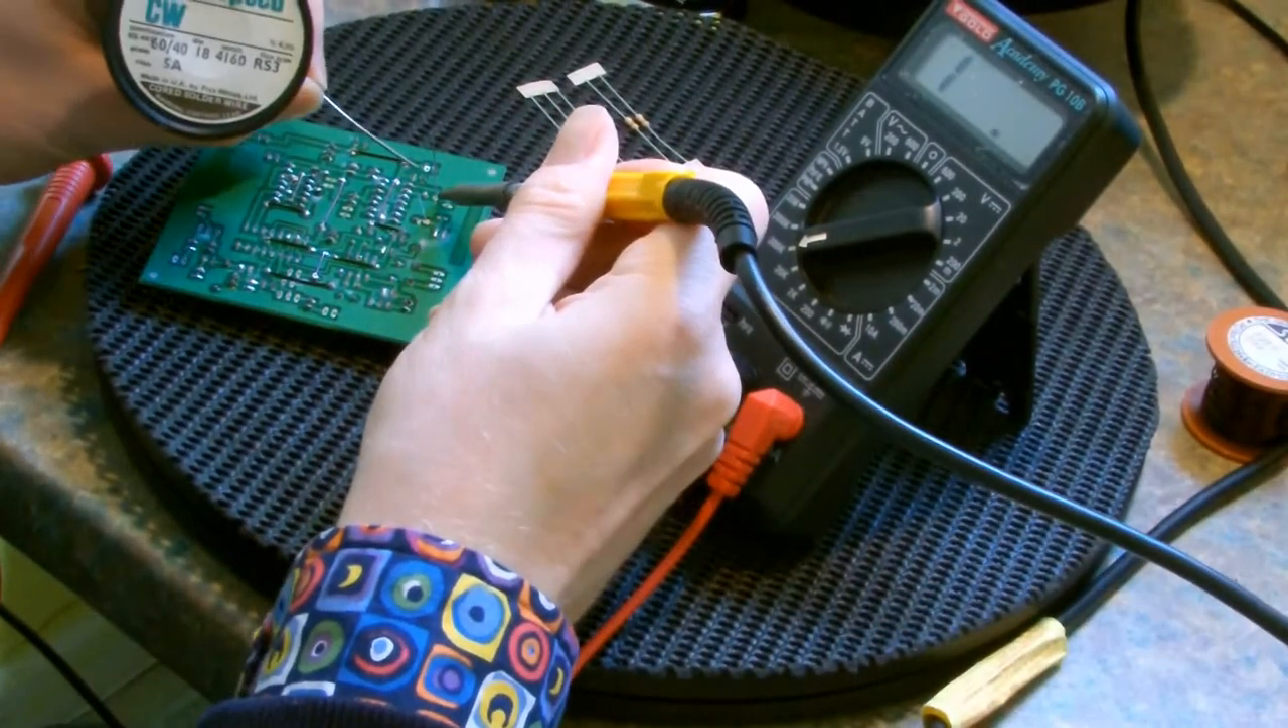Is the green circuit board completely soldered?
No.